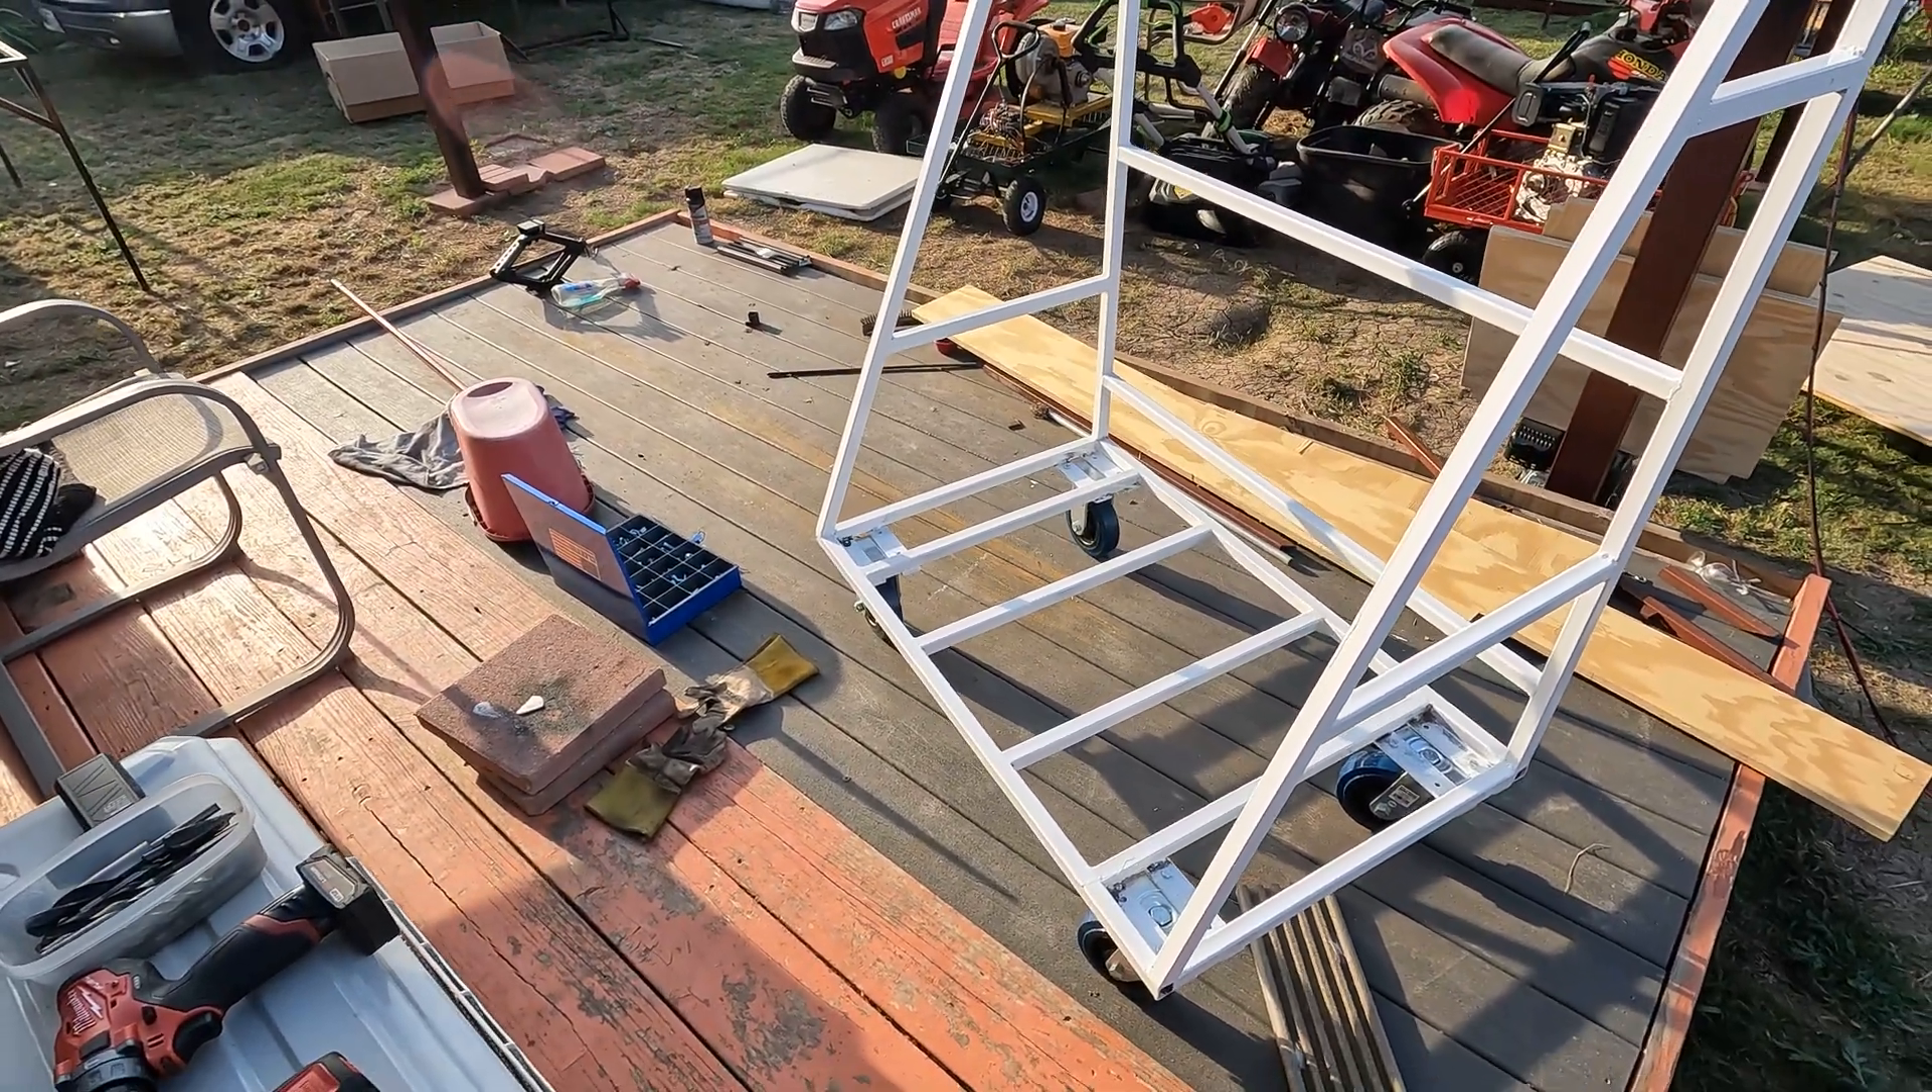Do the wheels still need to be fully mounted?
No.